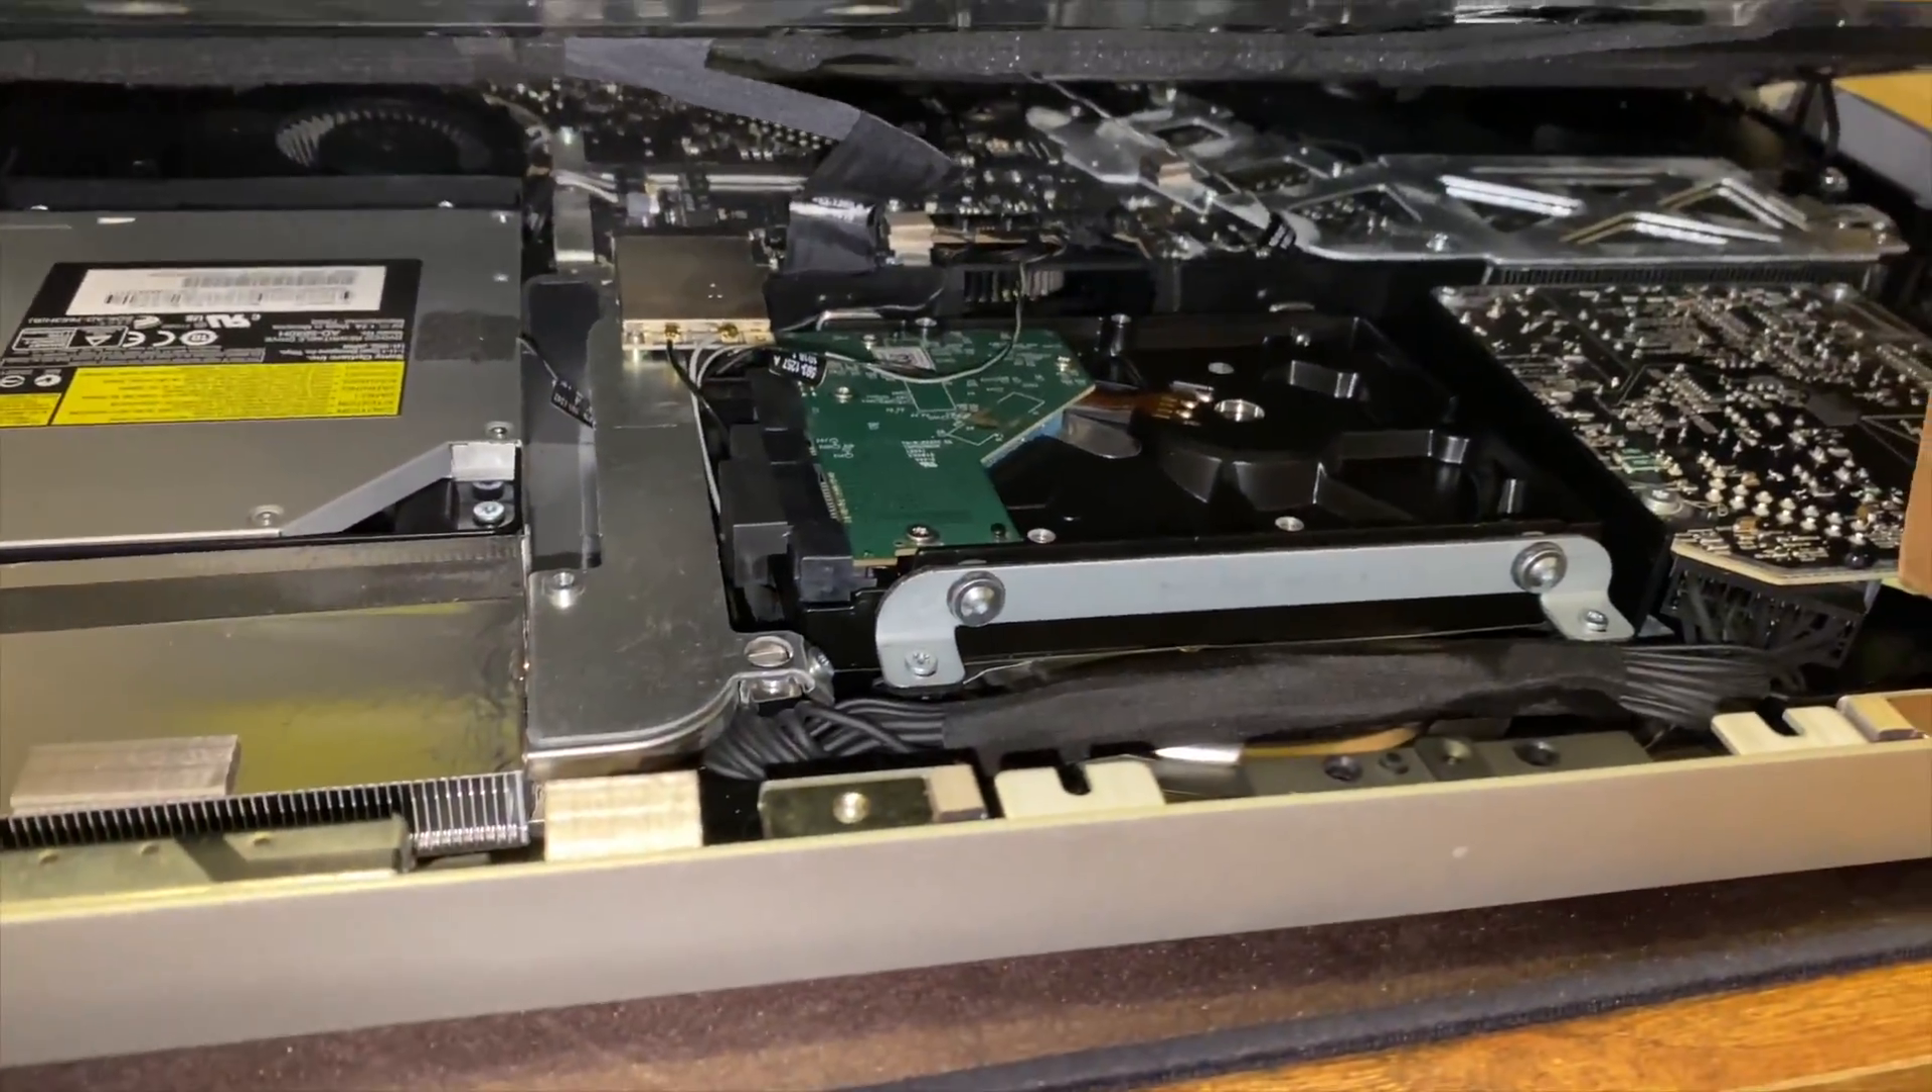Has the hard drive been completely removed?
No.